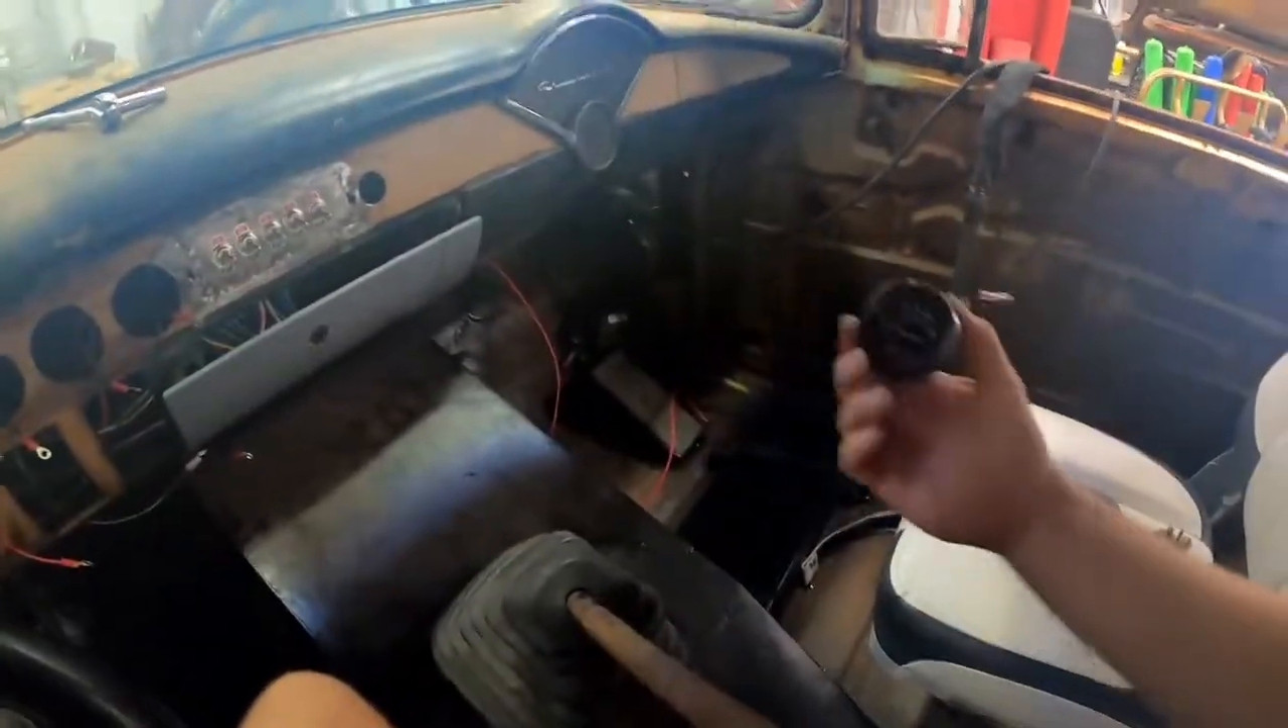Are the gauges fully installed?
No.